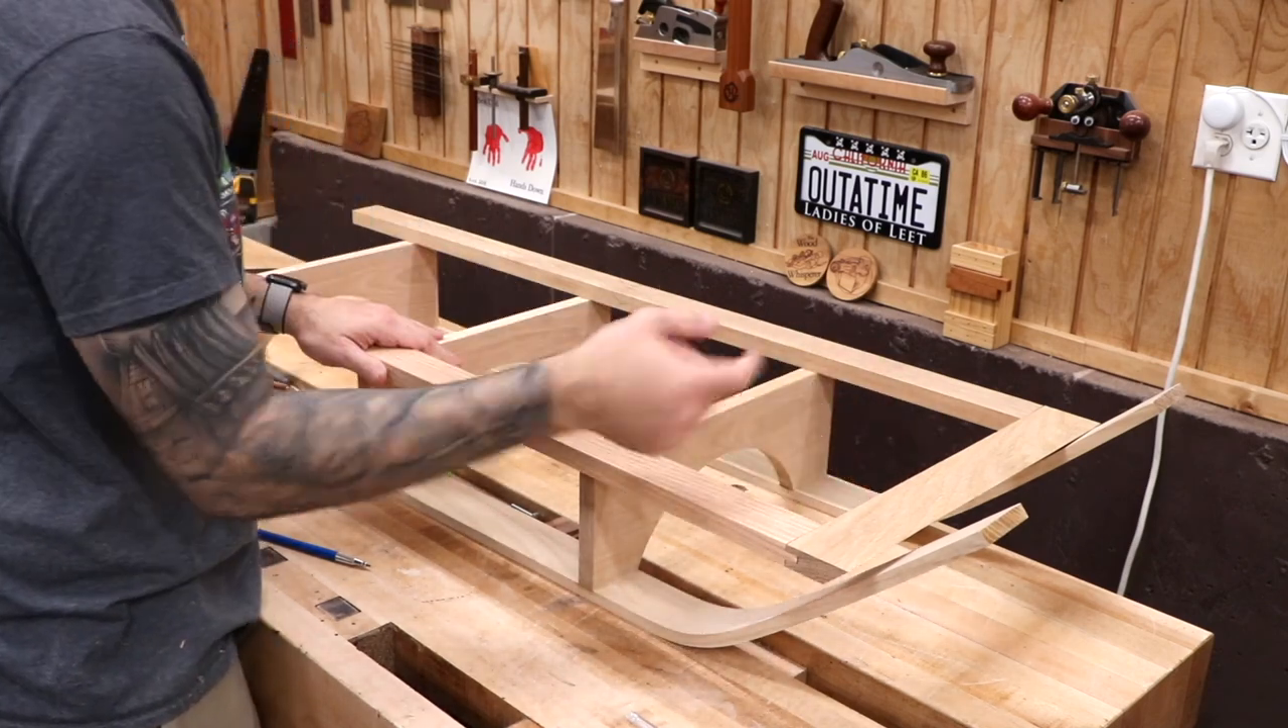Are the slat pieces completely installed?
No.